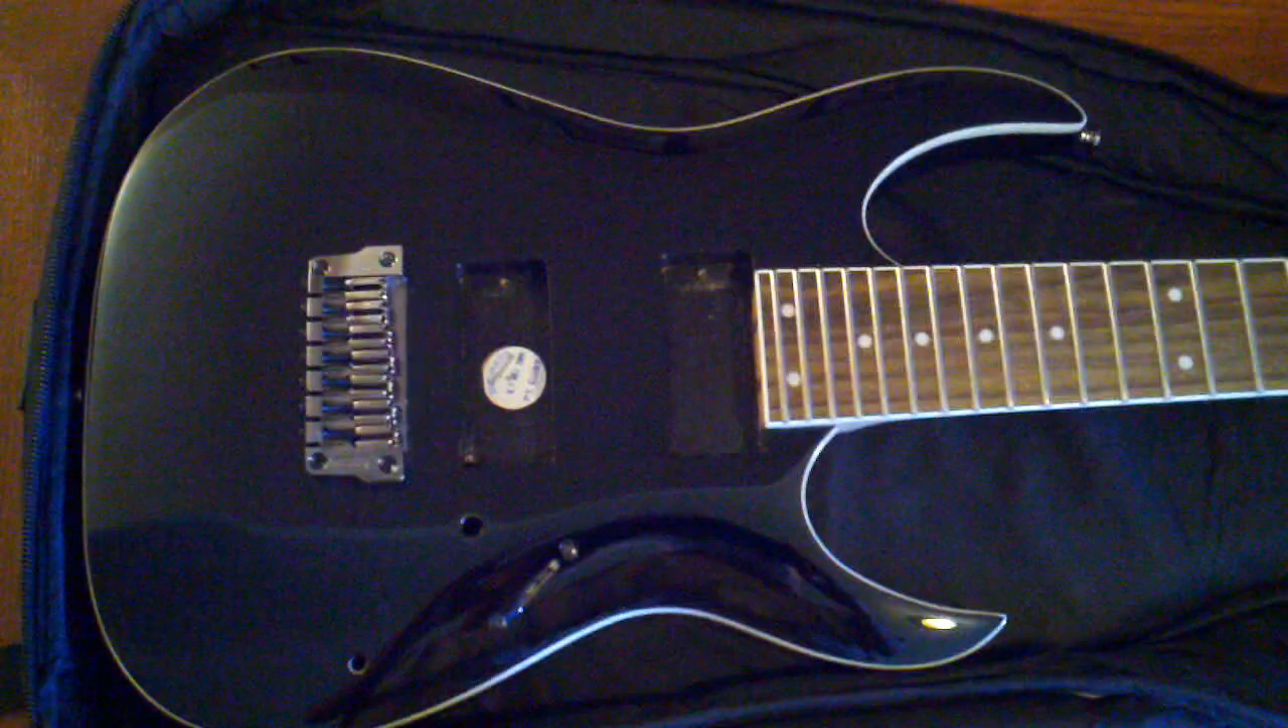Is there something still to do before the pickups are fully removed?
No.